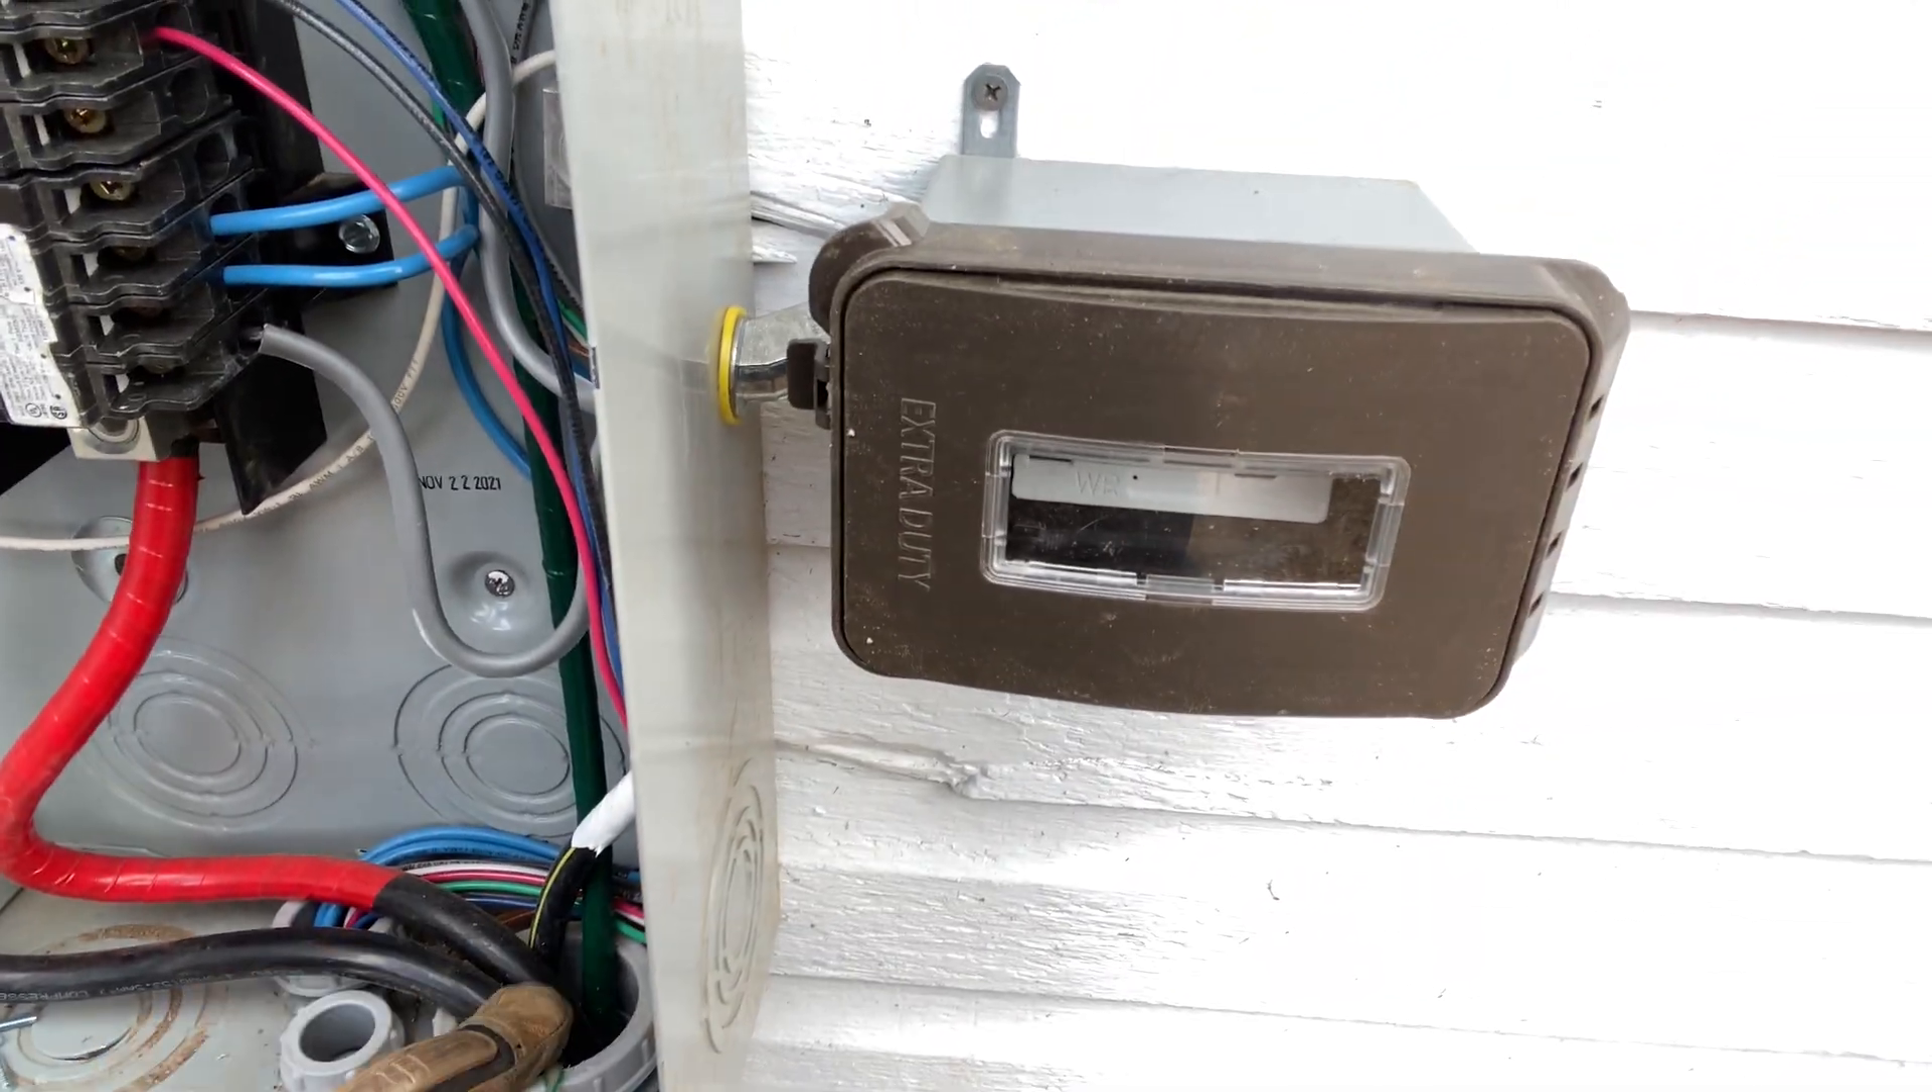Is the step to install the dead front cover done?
No.